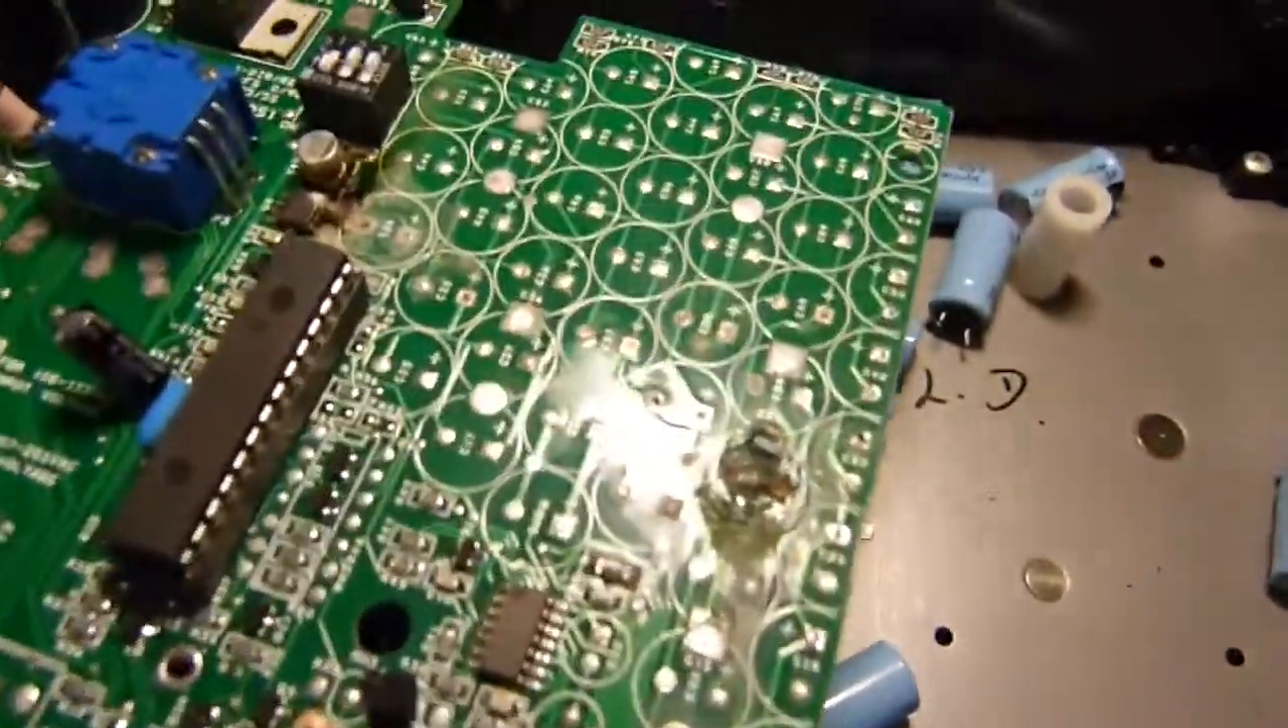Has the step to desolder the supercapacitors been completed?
Yes.